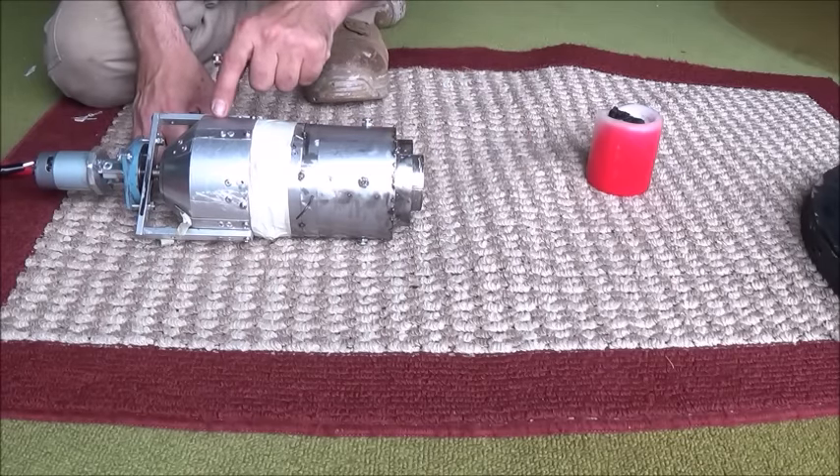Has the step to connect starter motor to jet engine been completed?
Yes.